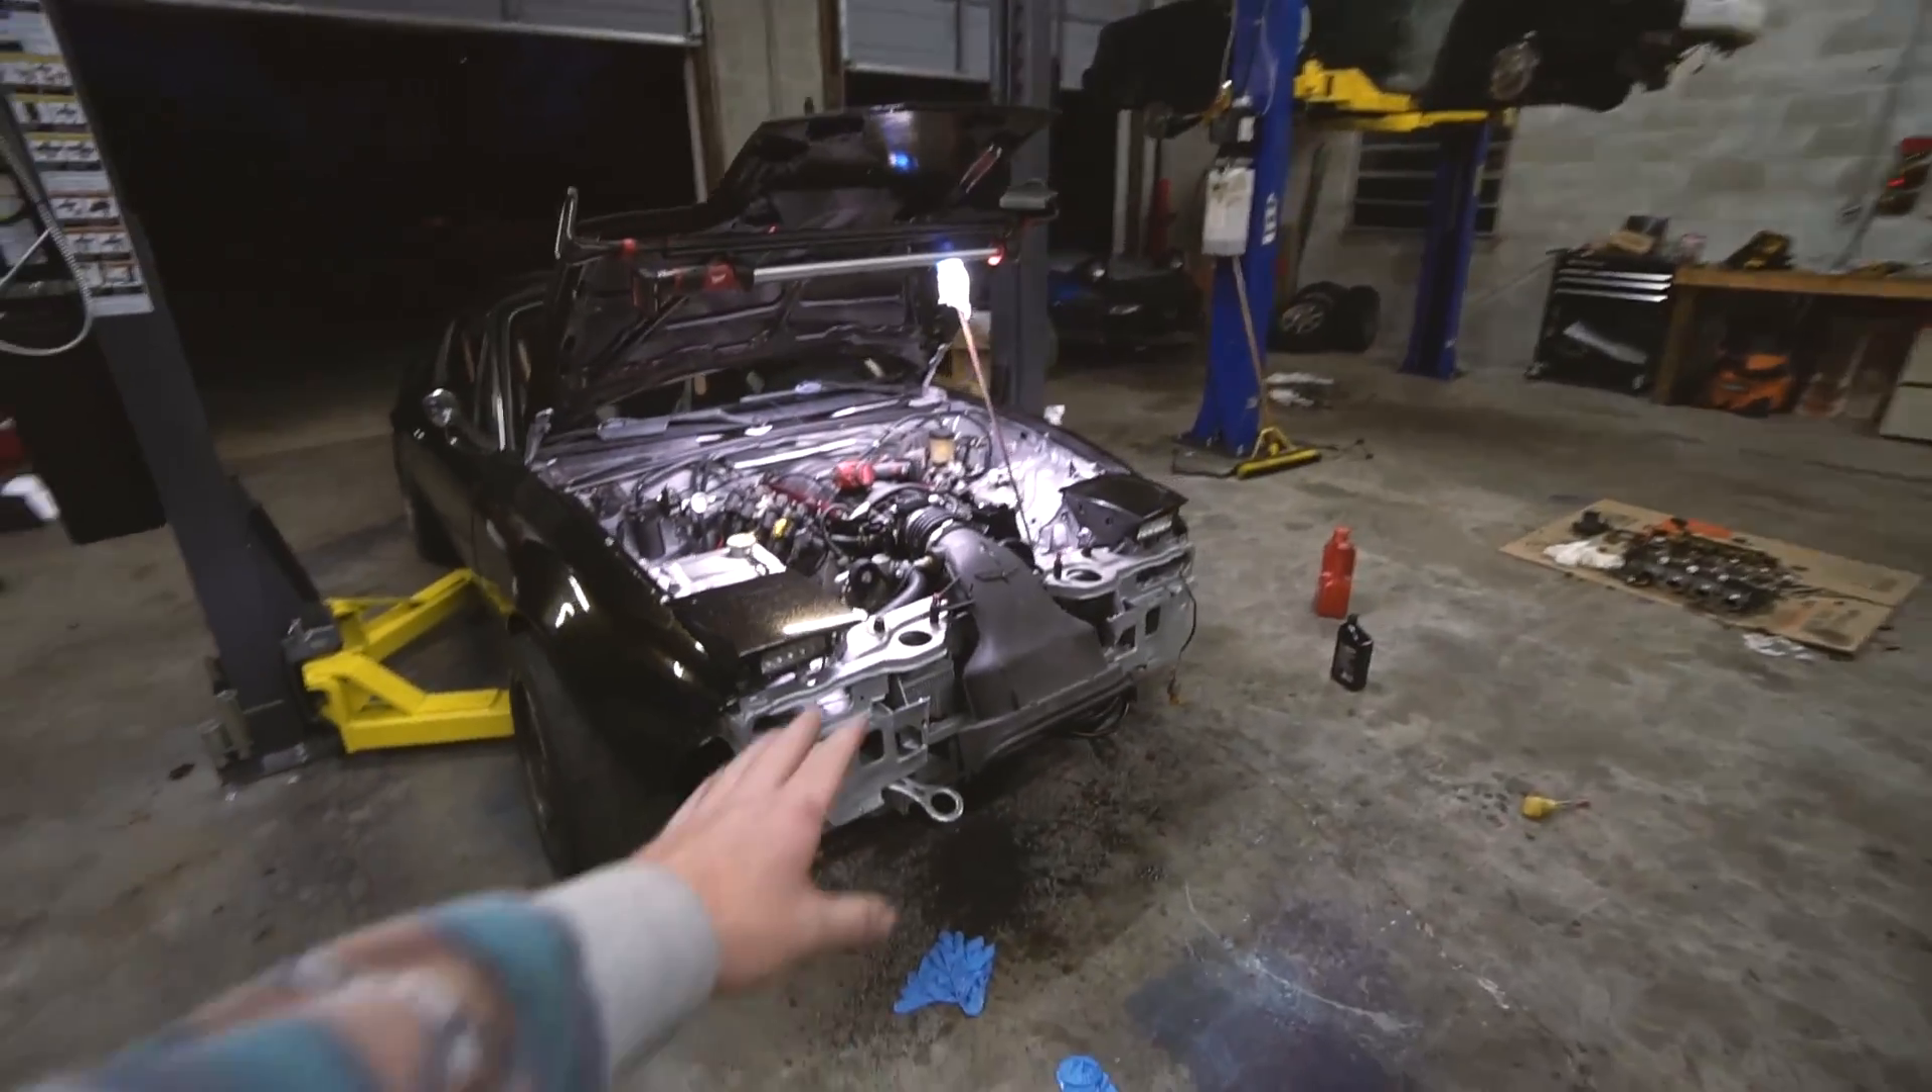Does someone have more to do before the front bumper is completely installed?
Yes.